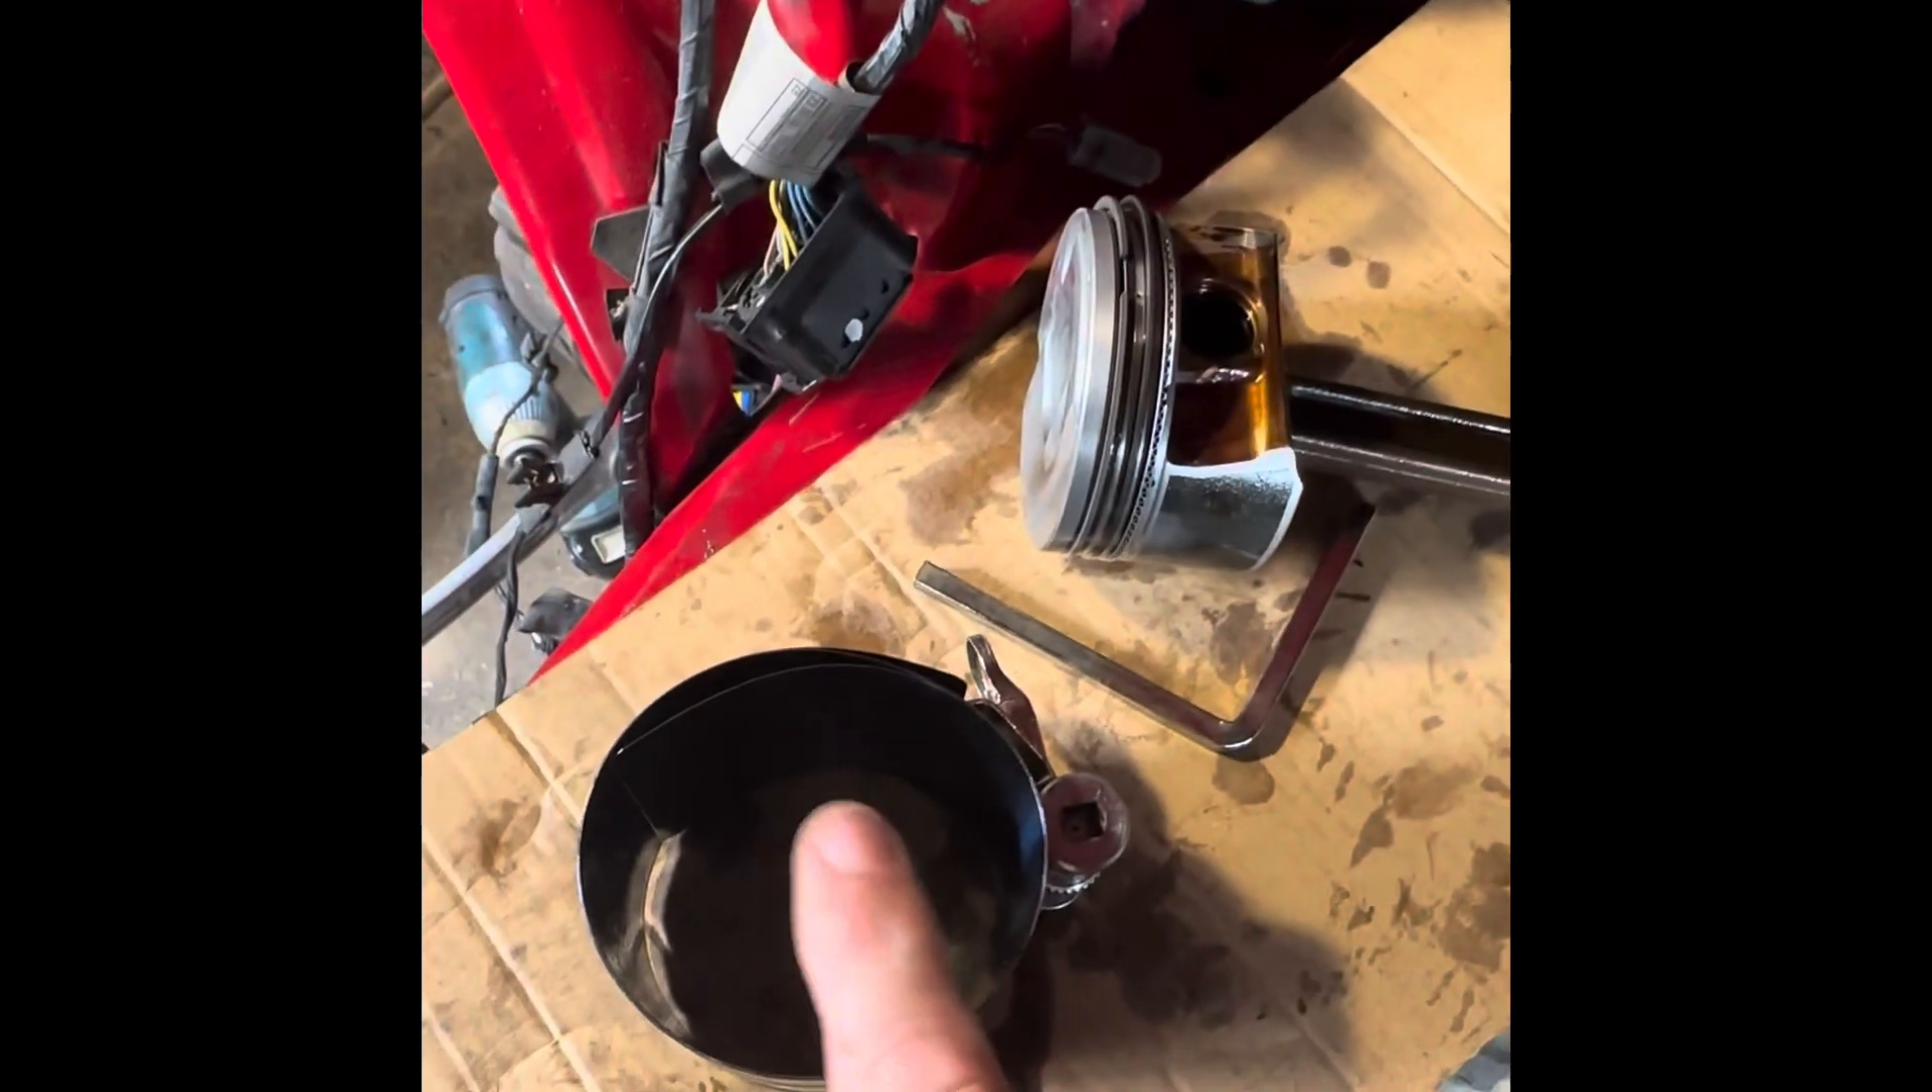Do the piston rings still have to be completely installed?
No.